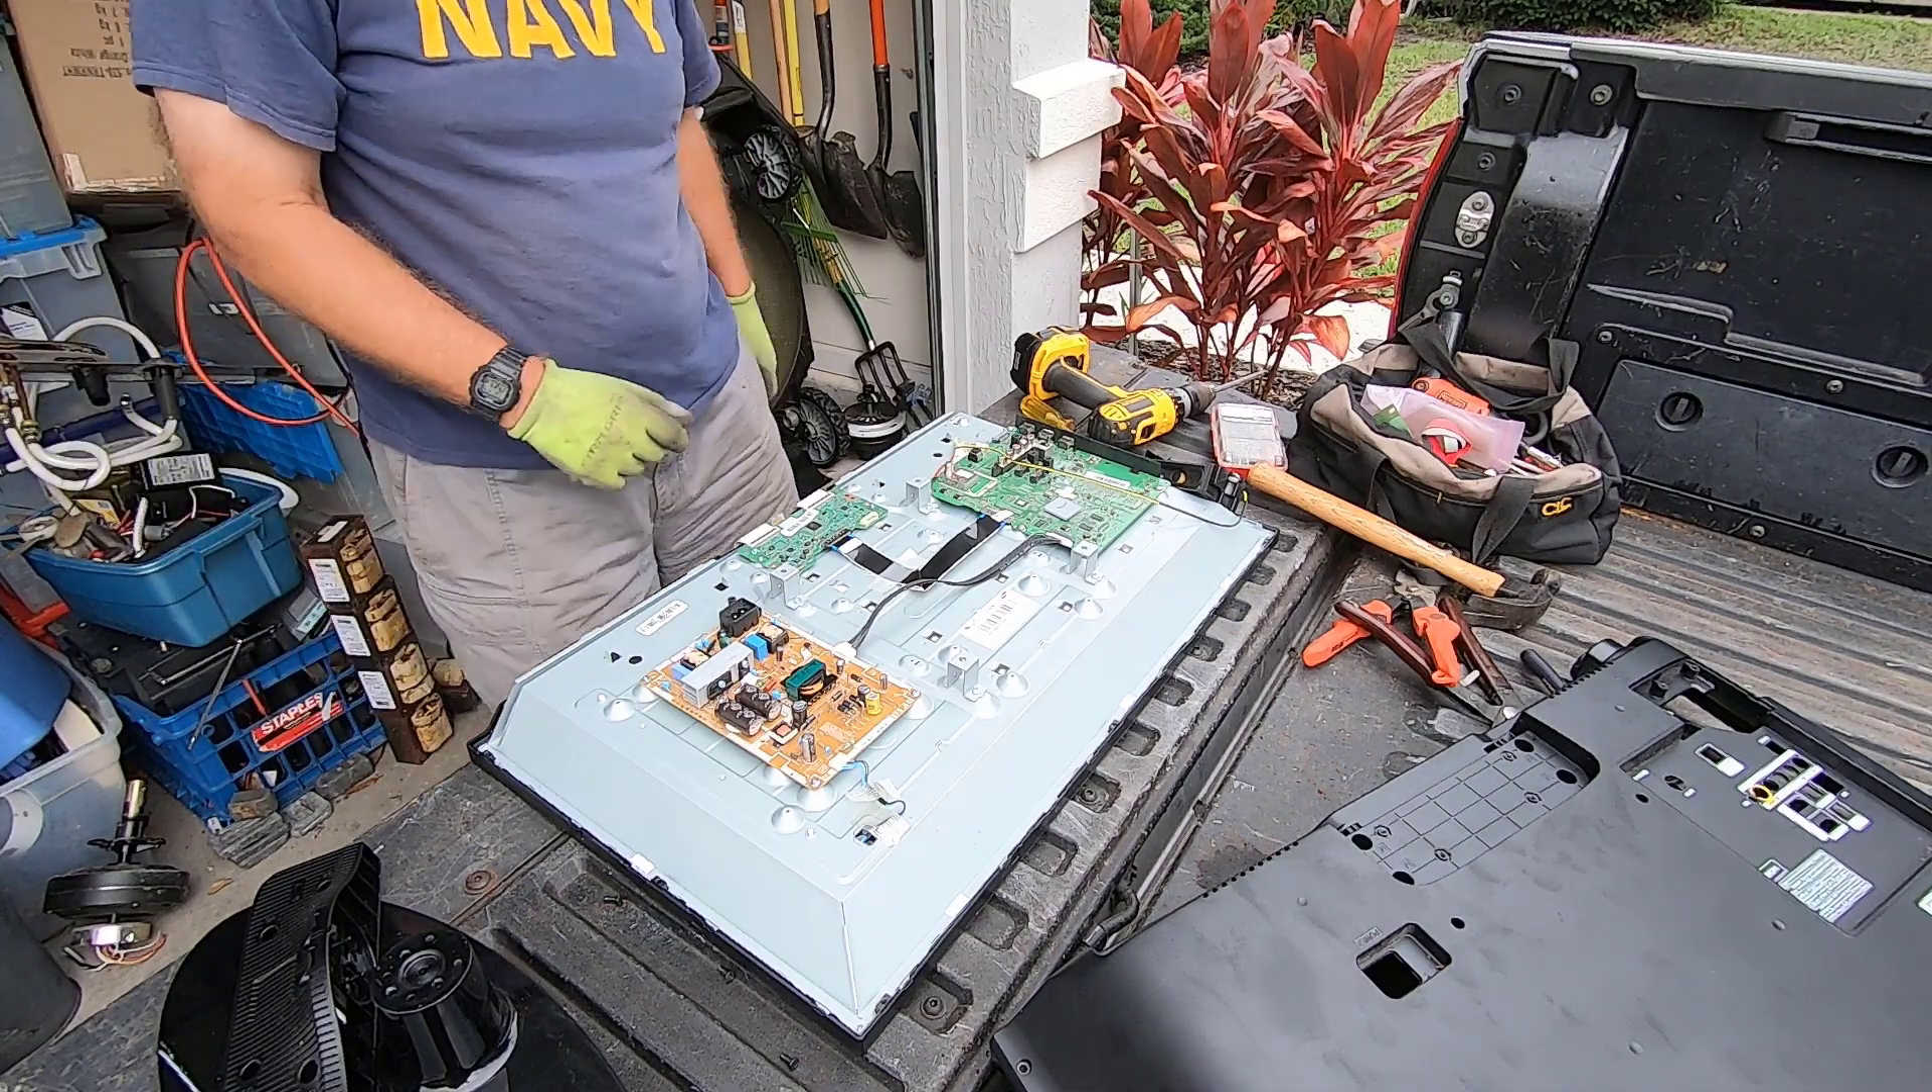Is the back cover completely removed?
Yes.